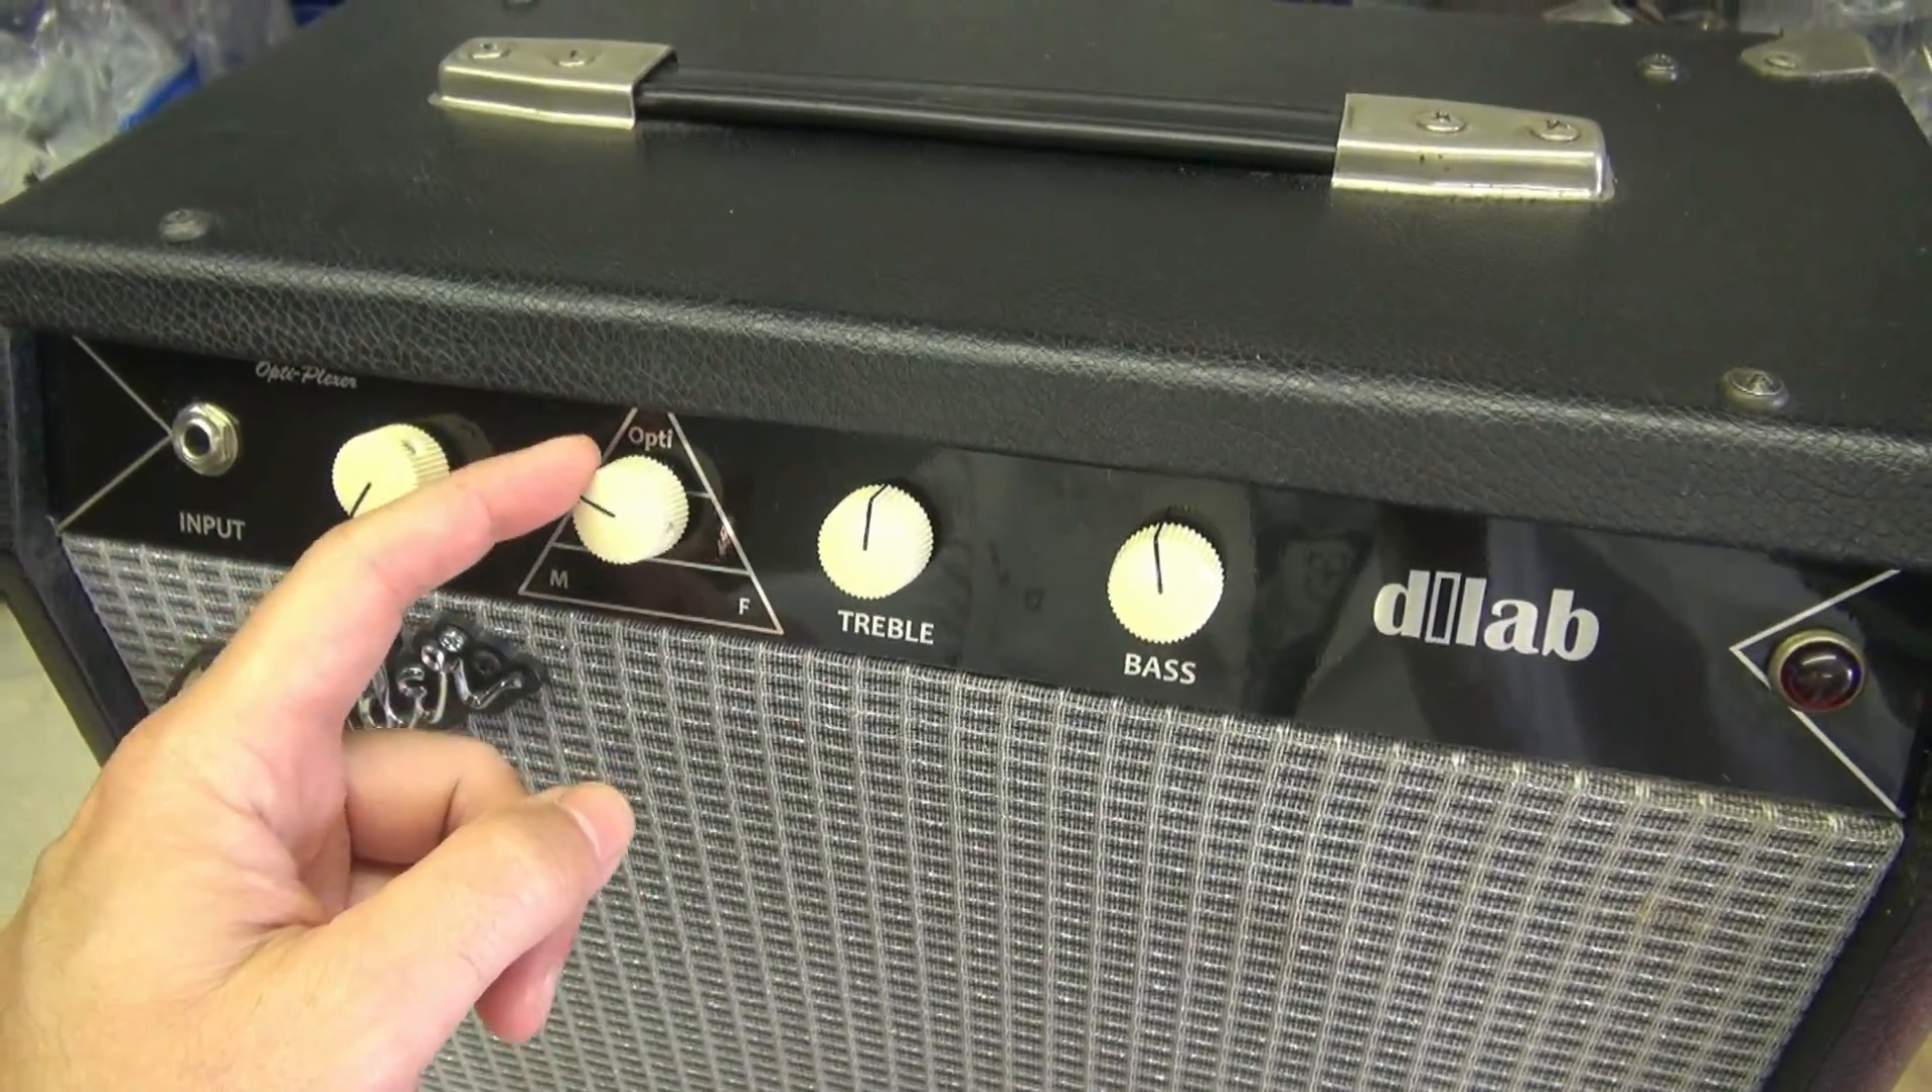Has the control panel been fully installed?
Yes.